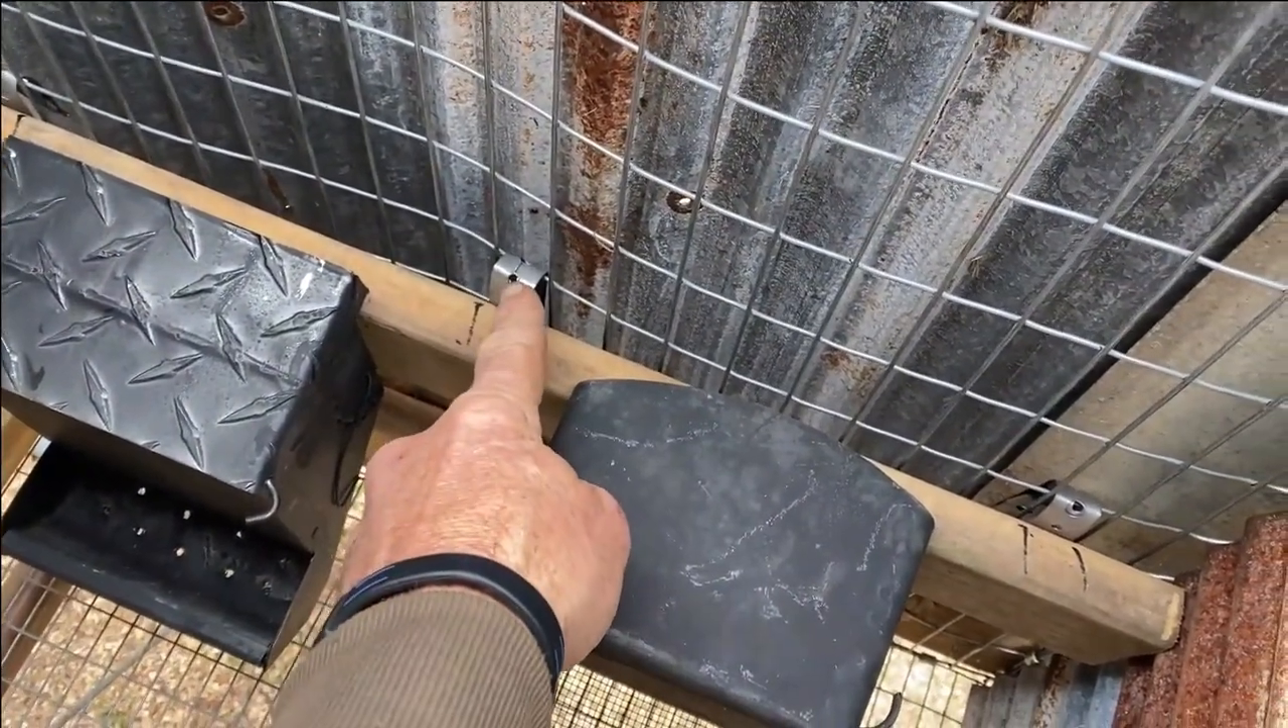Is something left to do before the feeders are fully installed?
No.